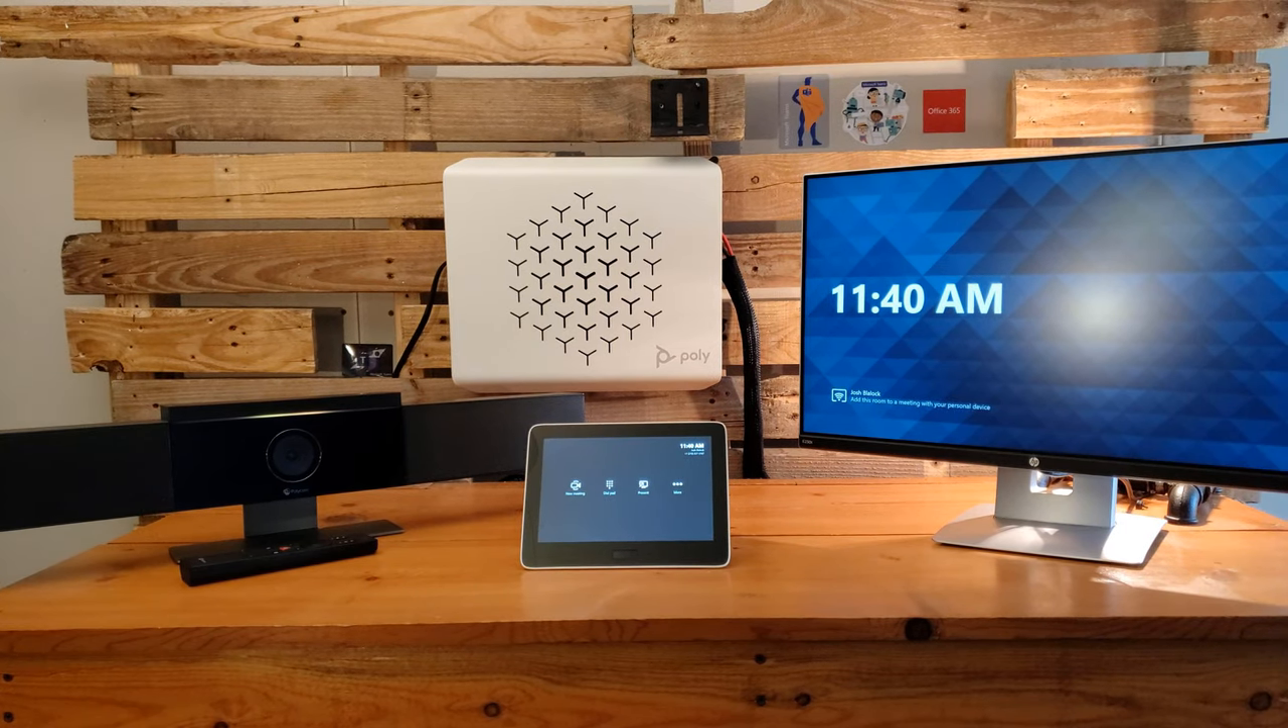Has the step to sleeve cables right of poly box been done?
Yes.